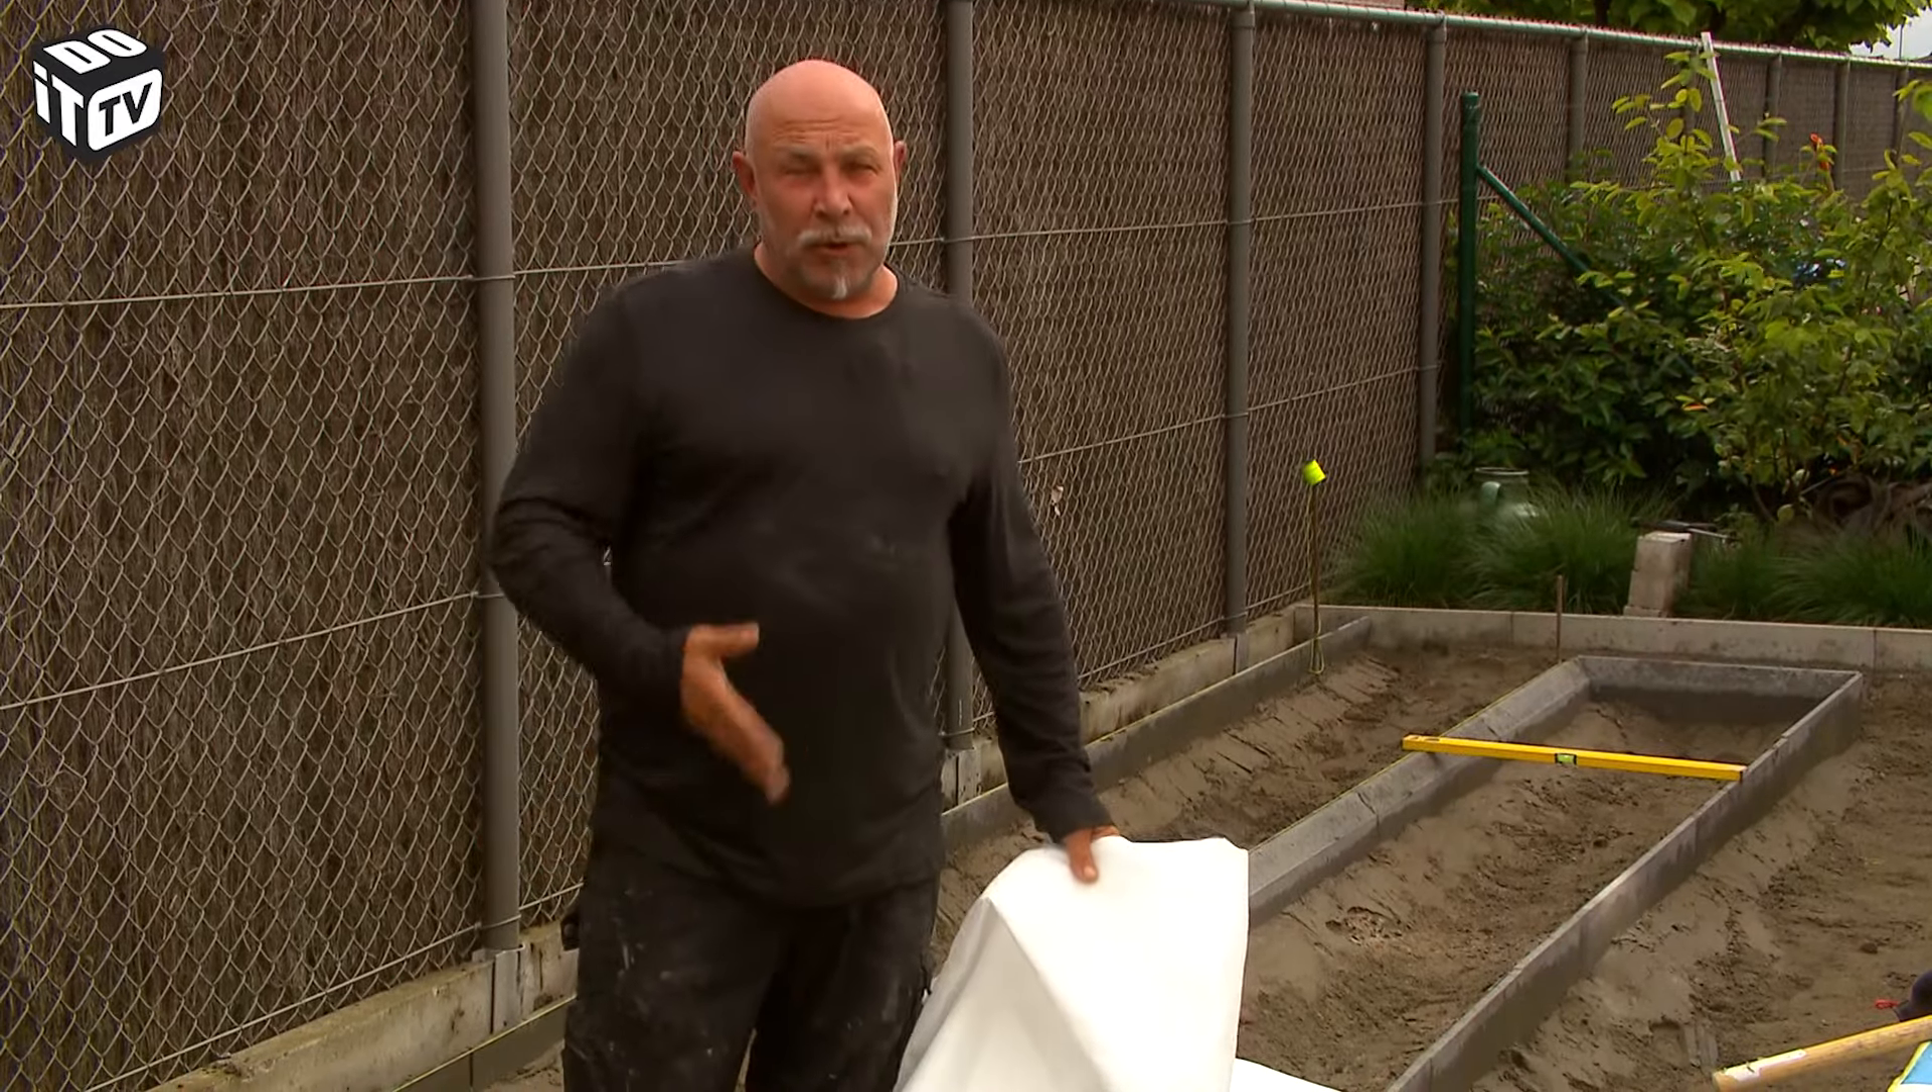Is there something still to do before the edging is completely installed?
No.